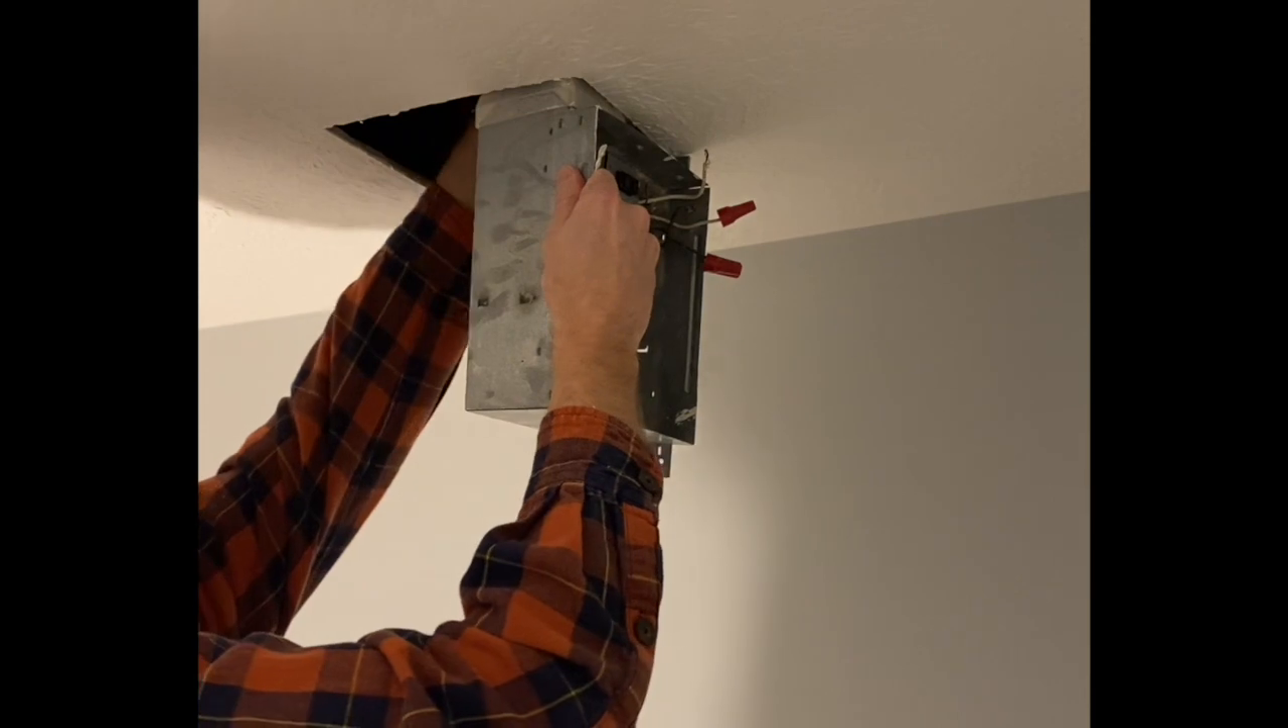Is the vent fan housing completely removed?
No.